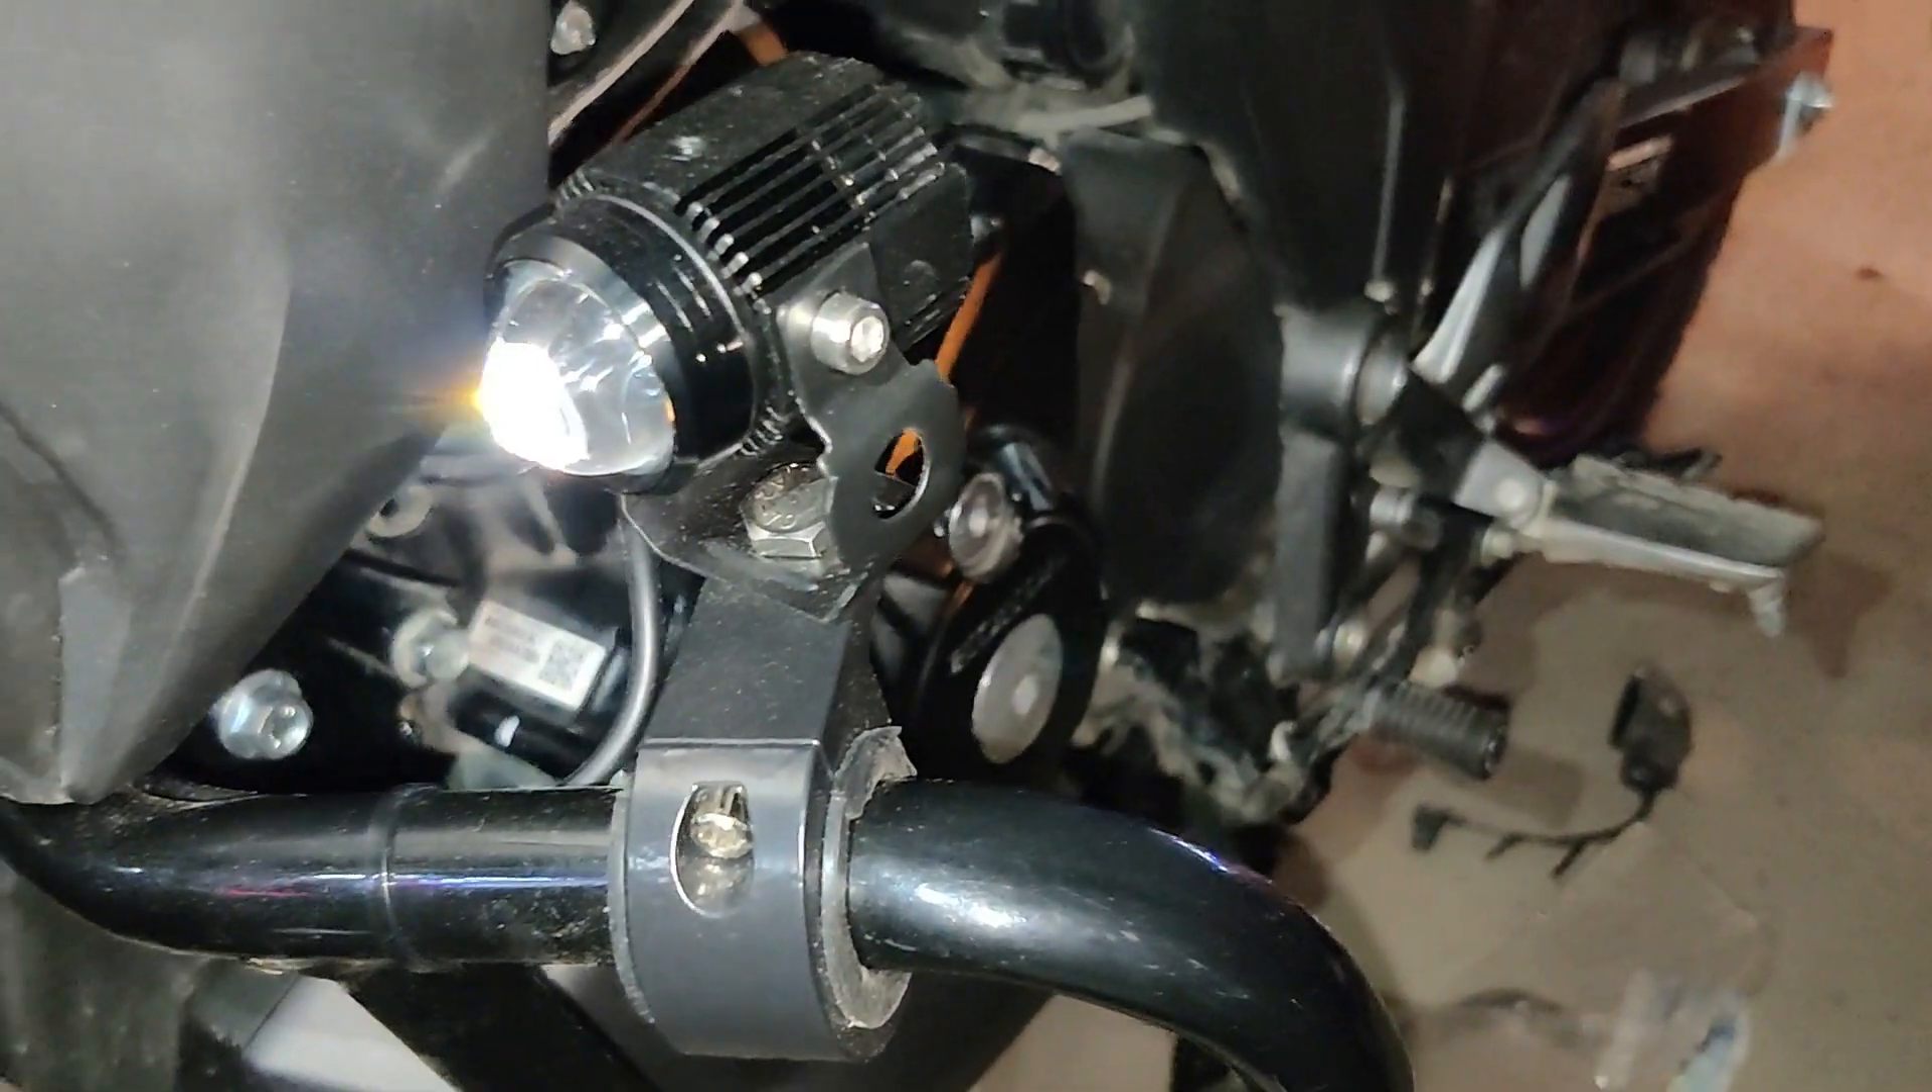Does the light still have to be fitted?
No.